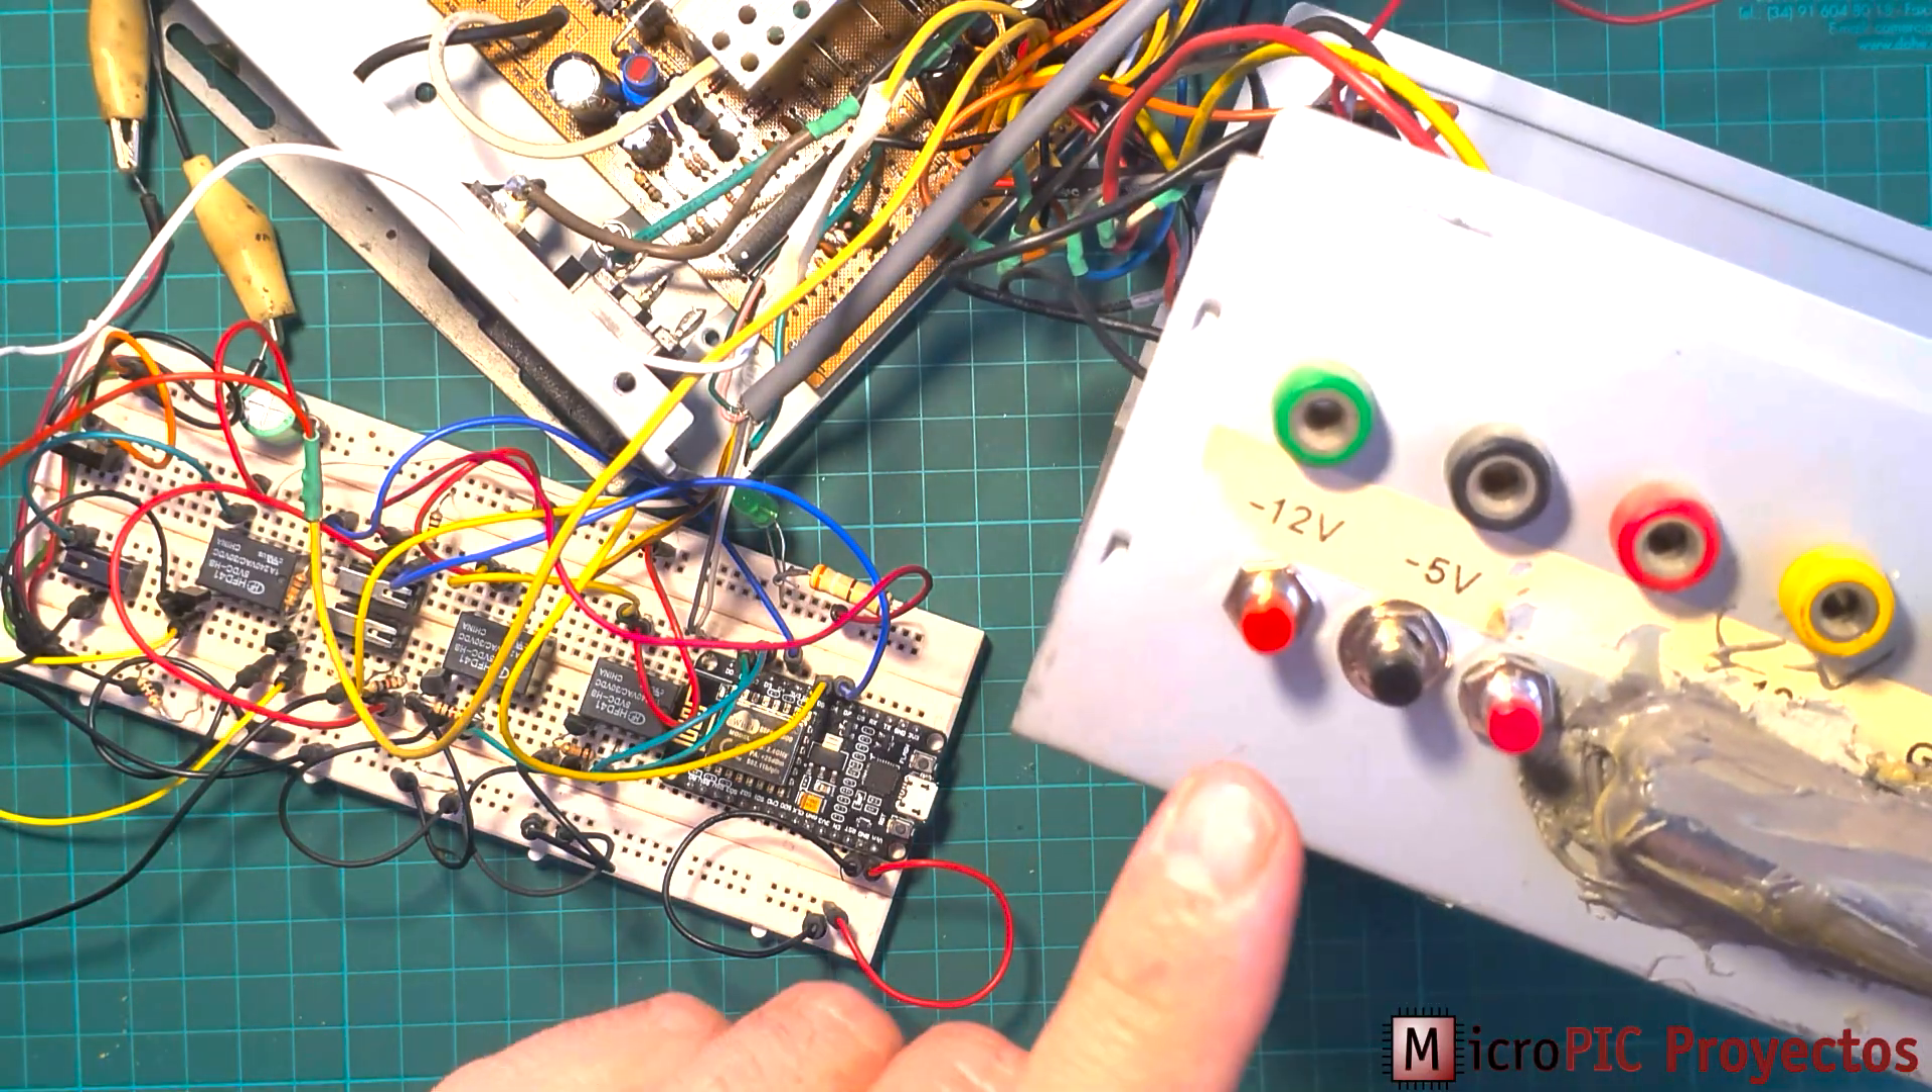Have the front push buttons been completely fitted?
Yes.